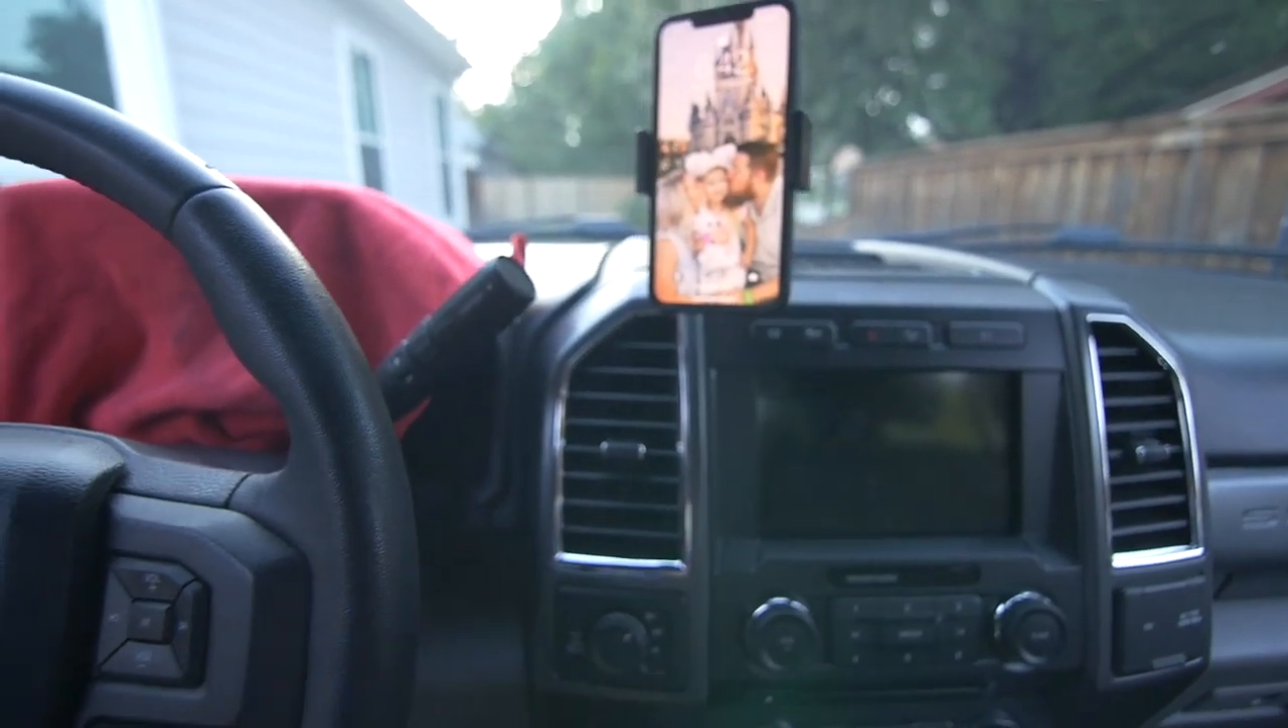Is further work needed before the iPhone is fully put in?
No.